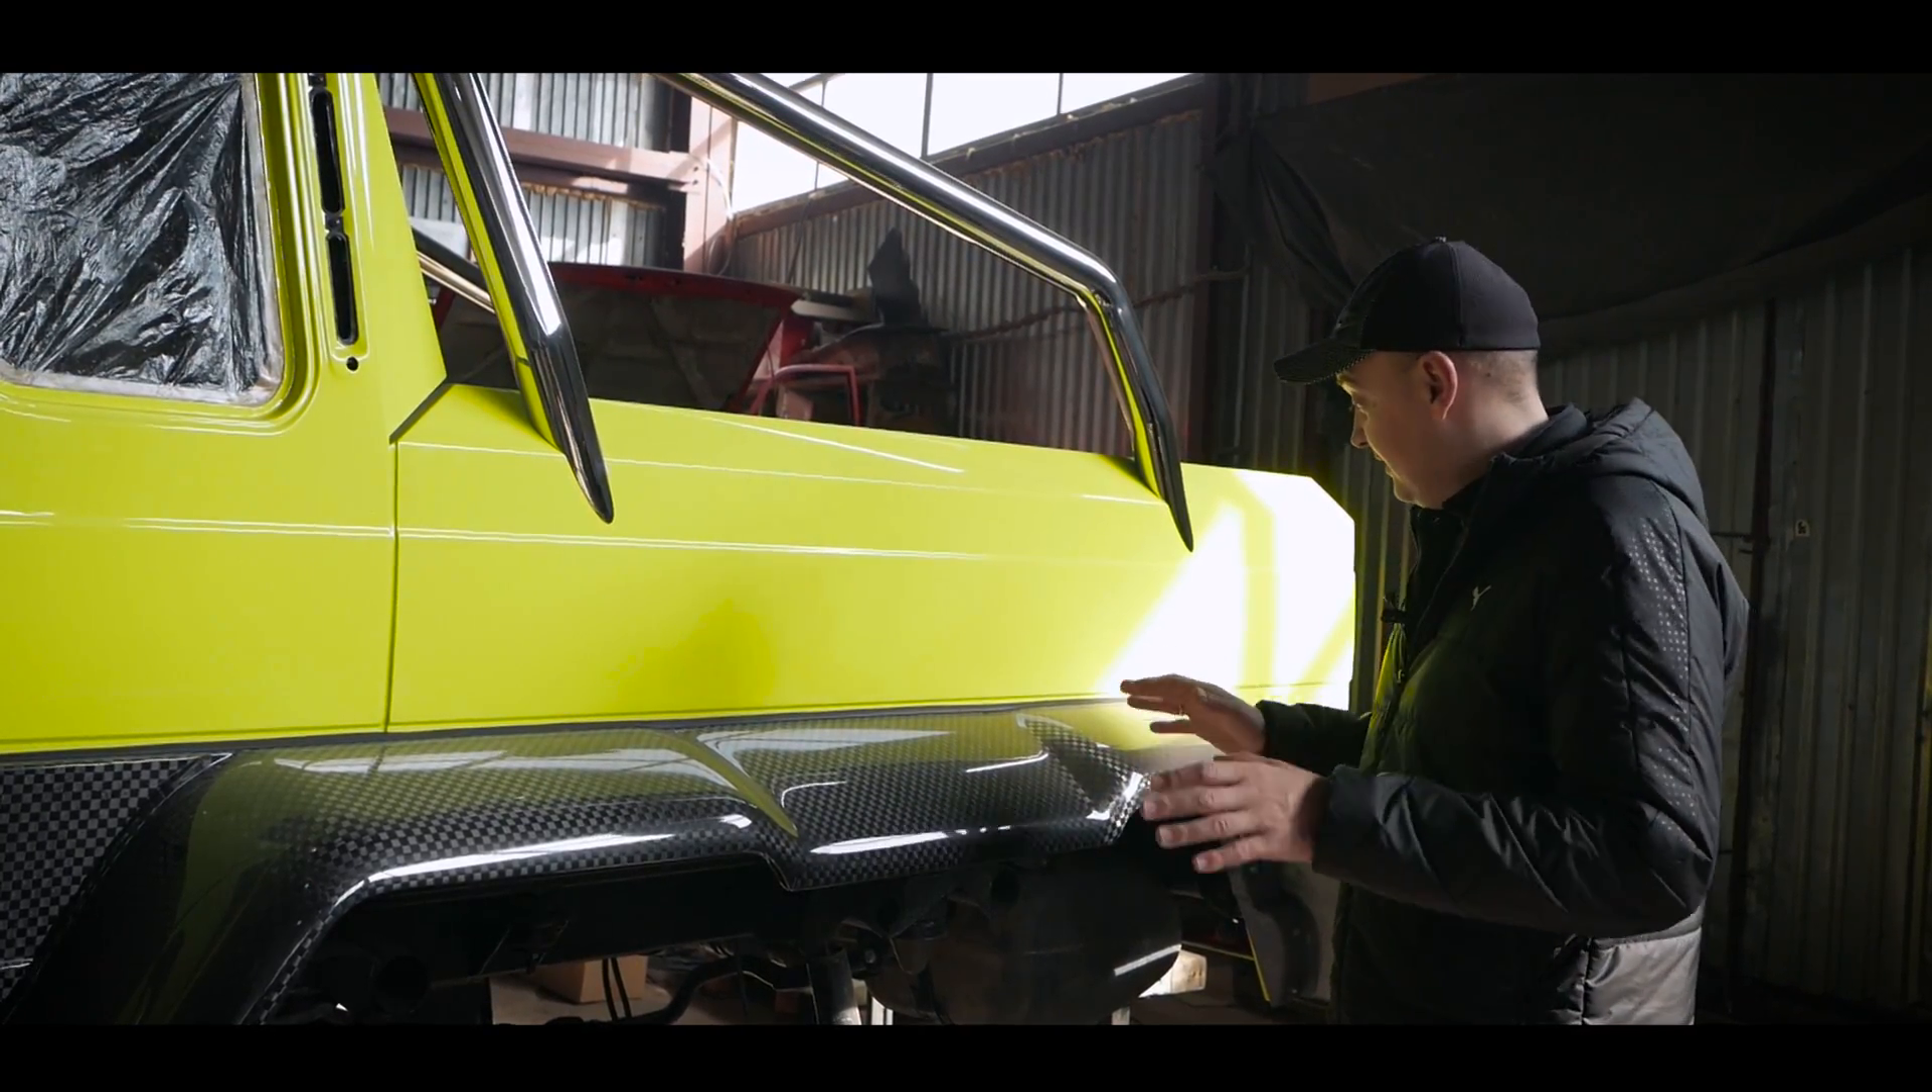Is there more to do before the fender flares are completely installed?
No.